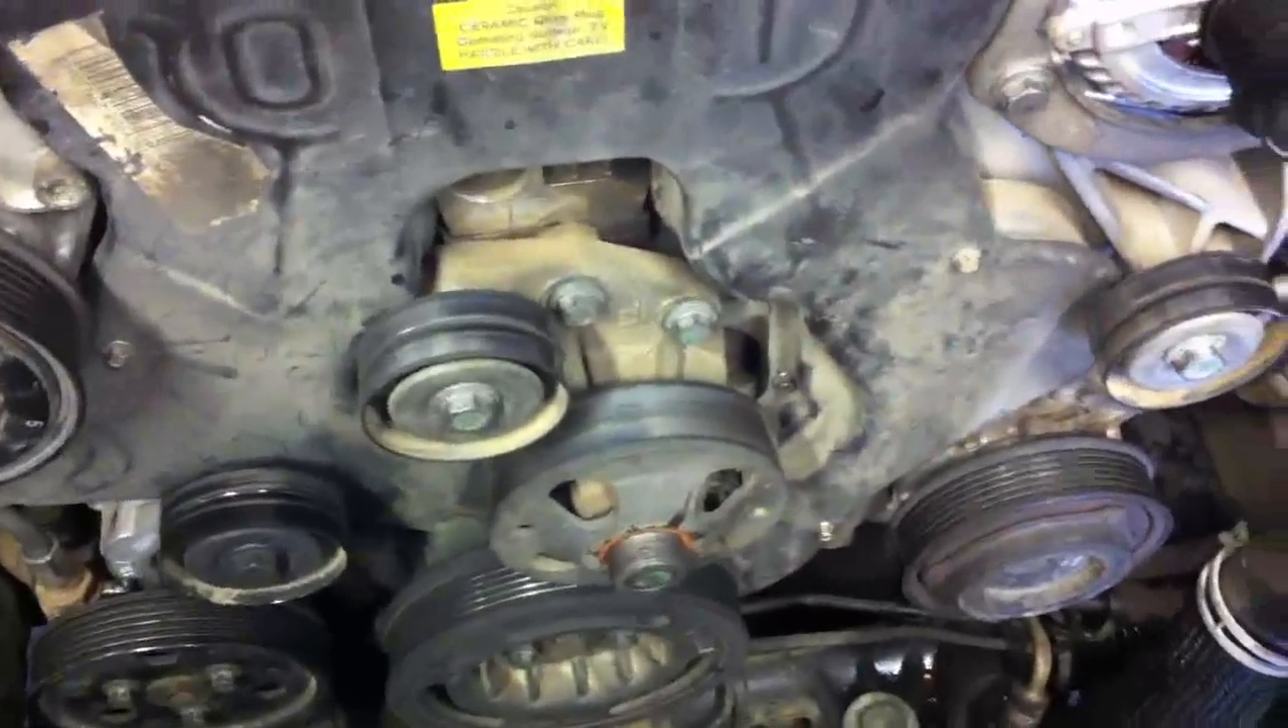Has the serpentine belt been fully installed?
No.